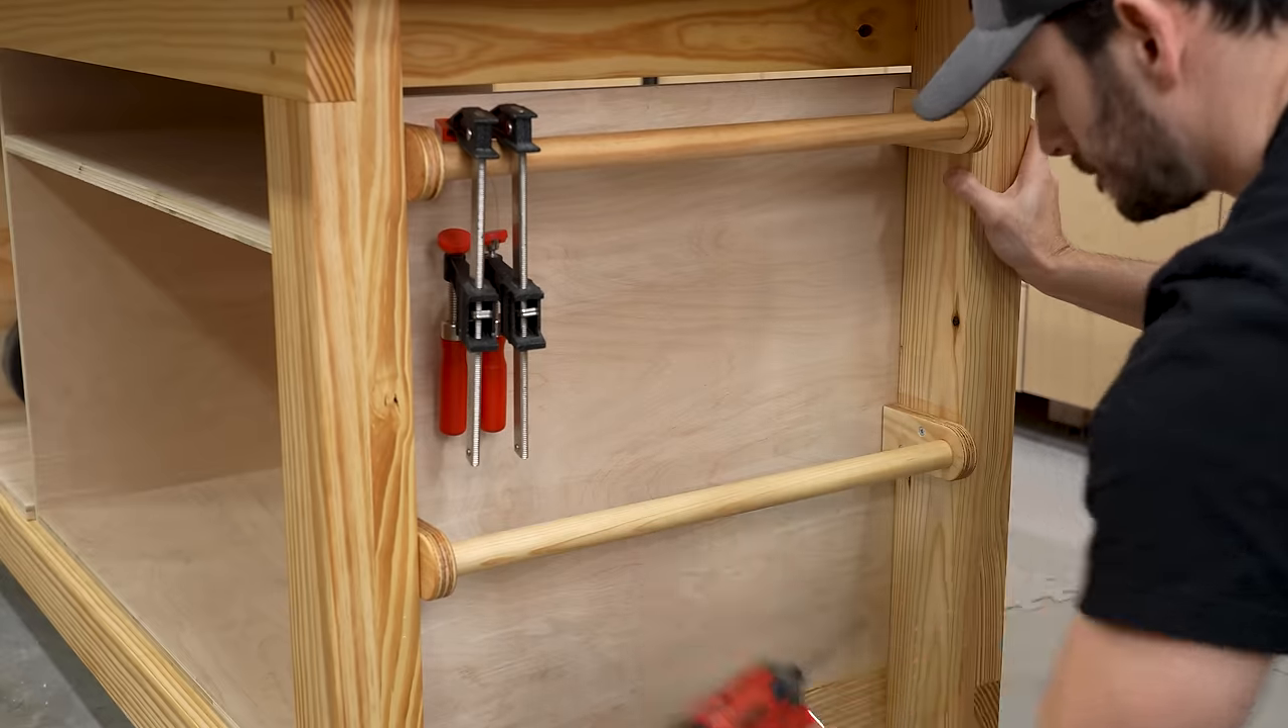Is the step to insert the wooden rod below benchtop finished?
Yes.